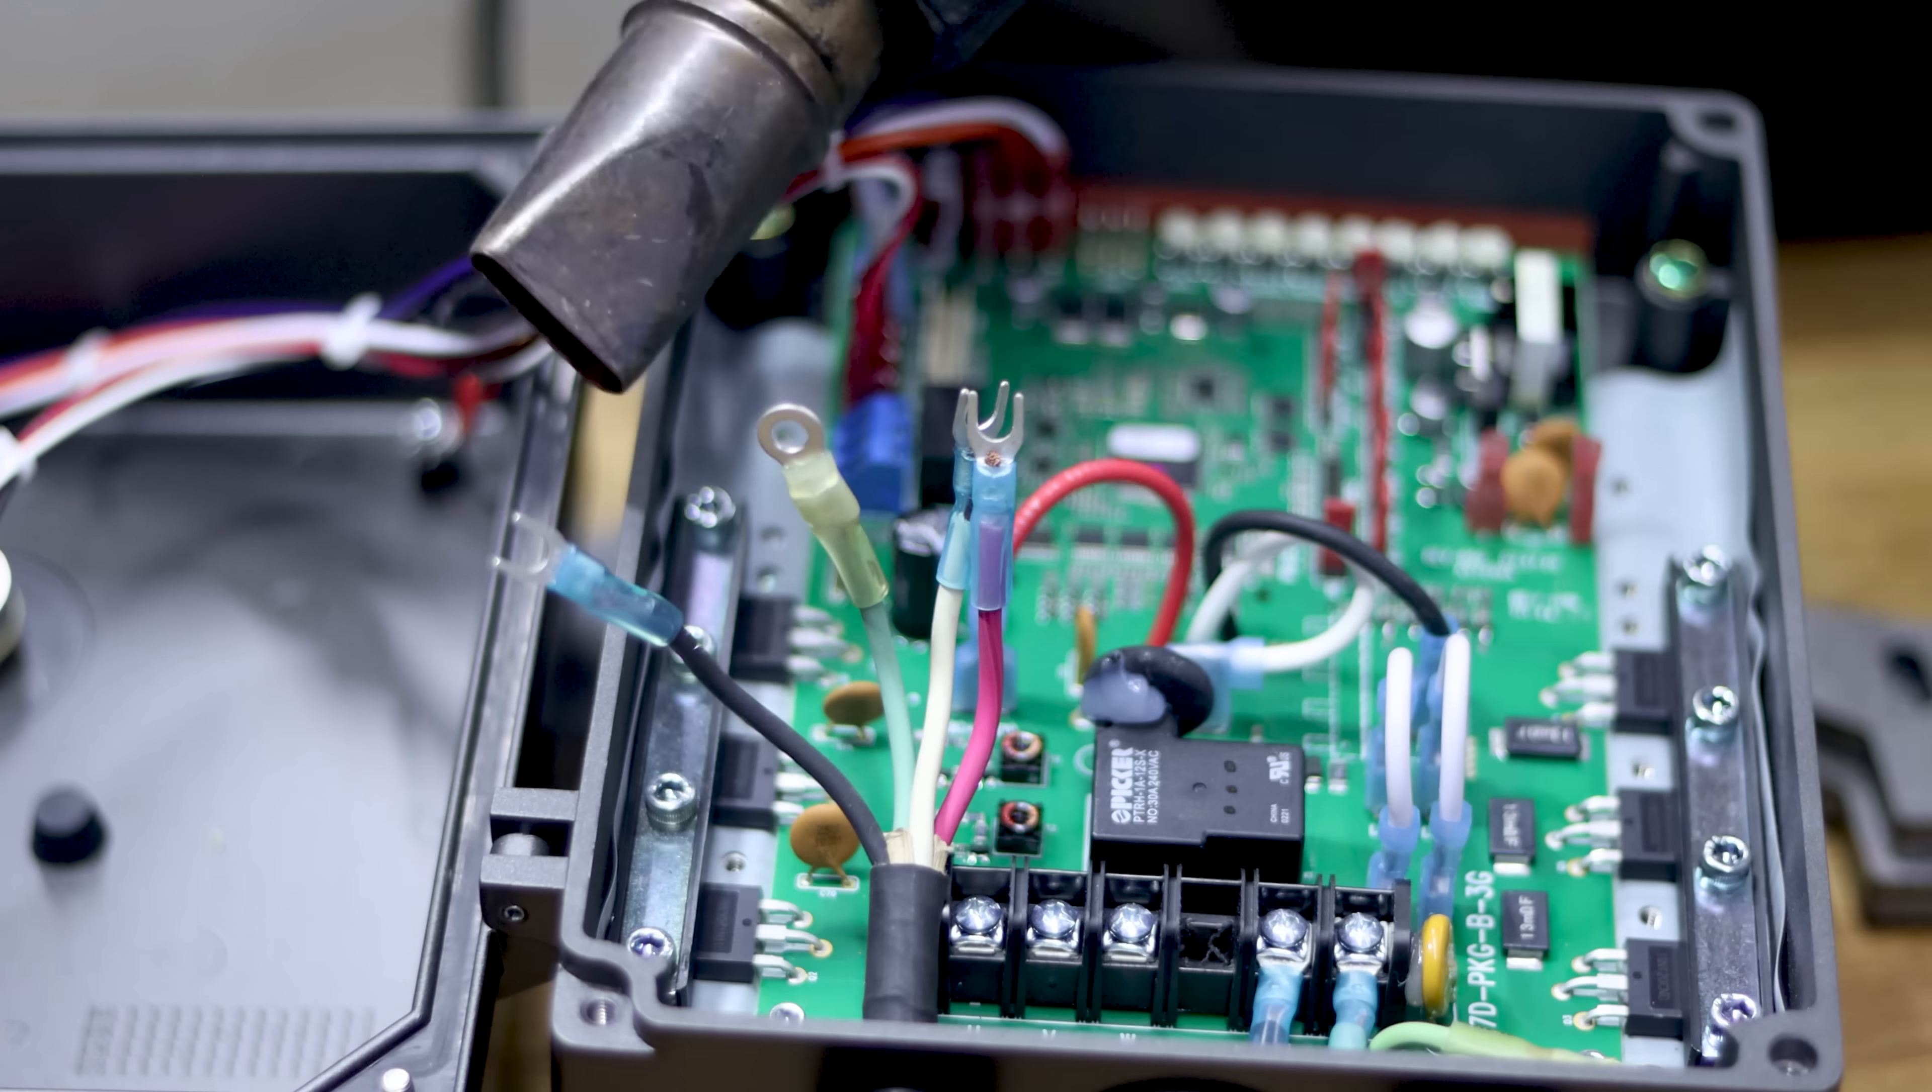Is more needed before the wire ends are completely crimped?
No.